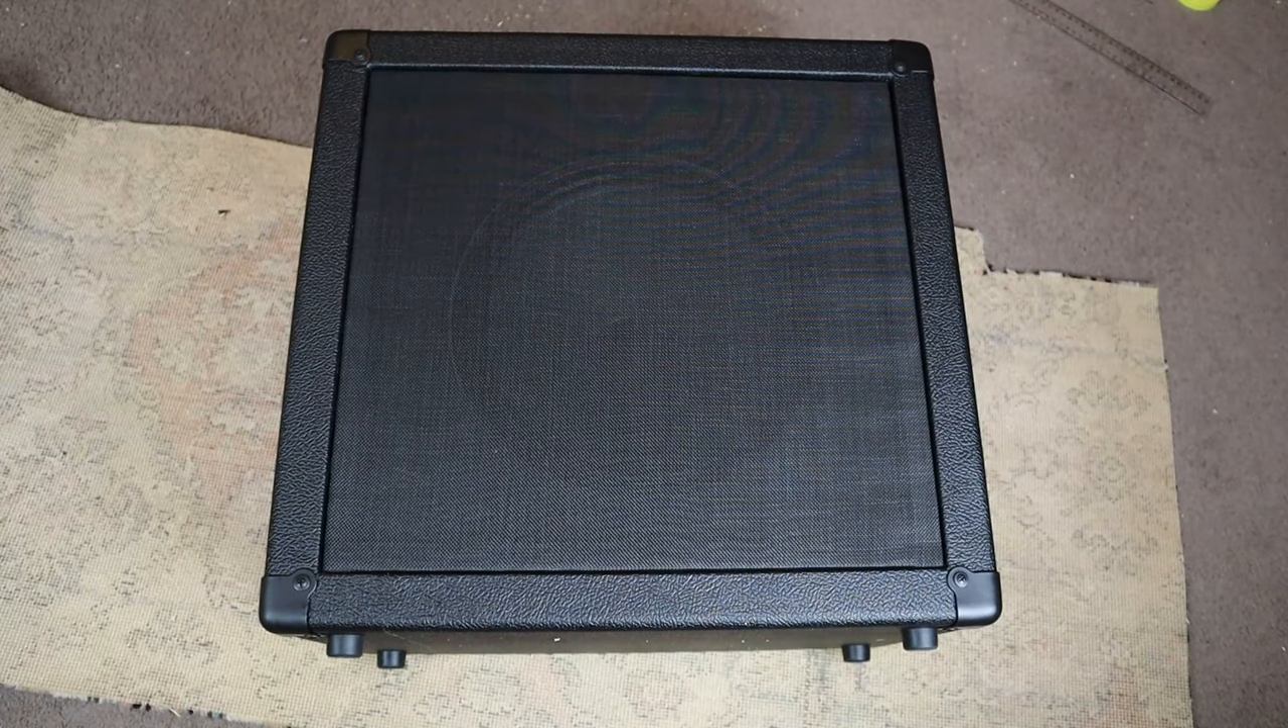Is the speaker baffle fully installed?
Yes.